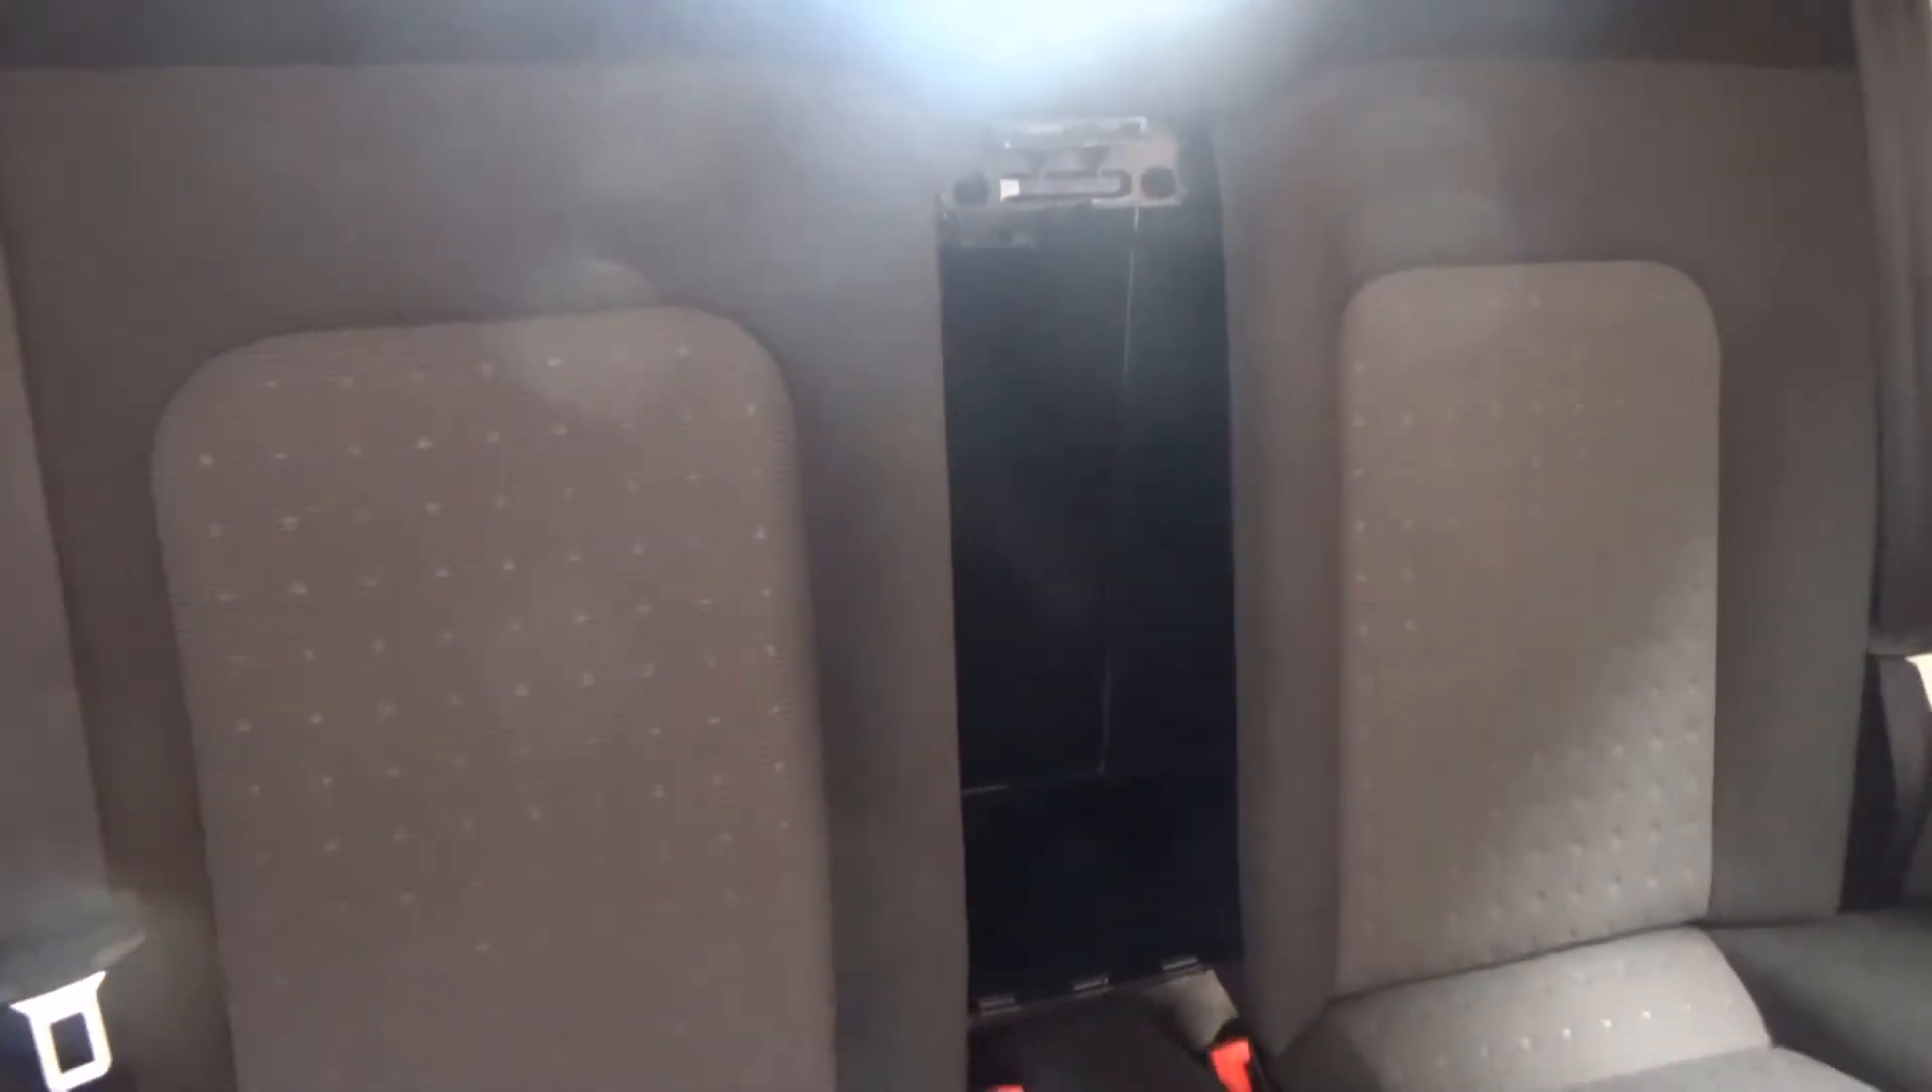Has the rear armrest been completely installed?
No.